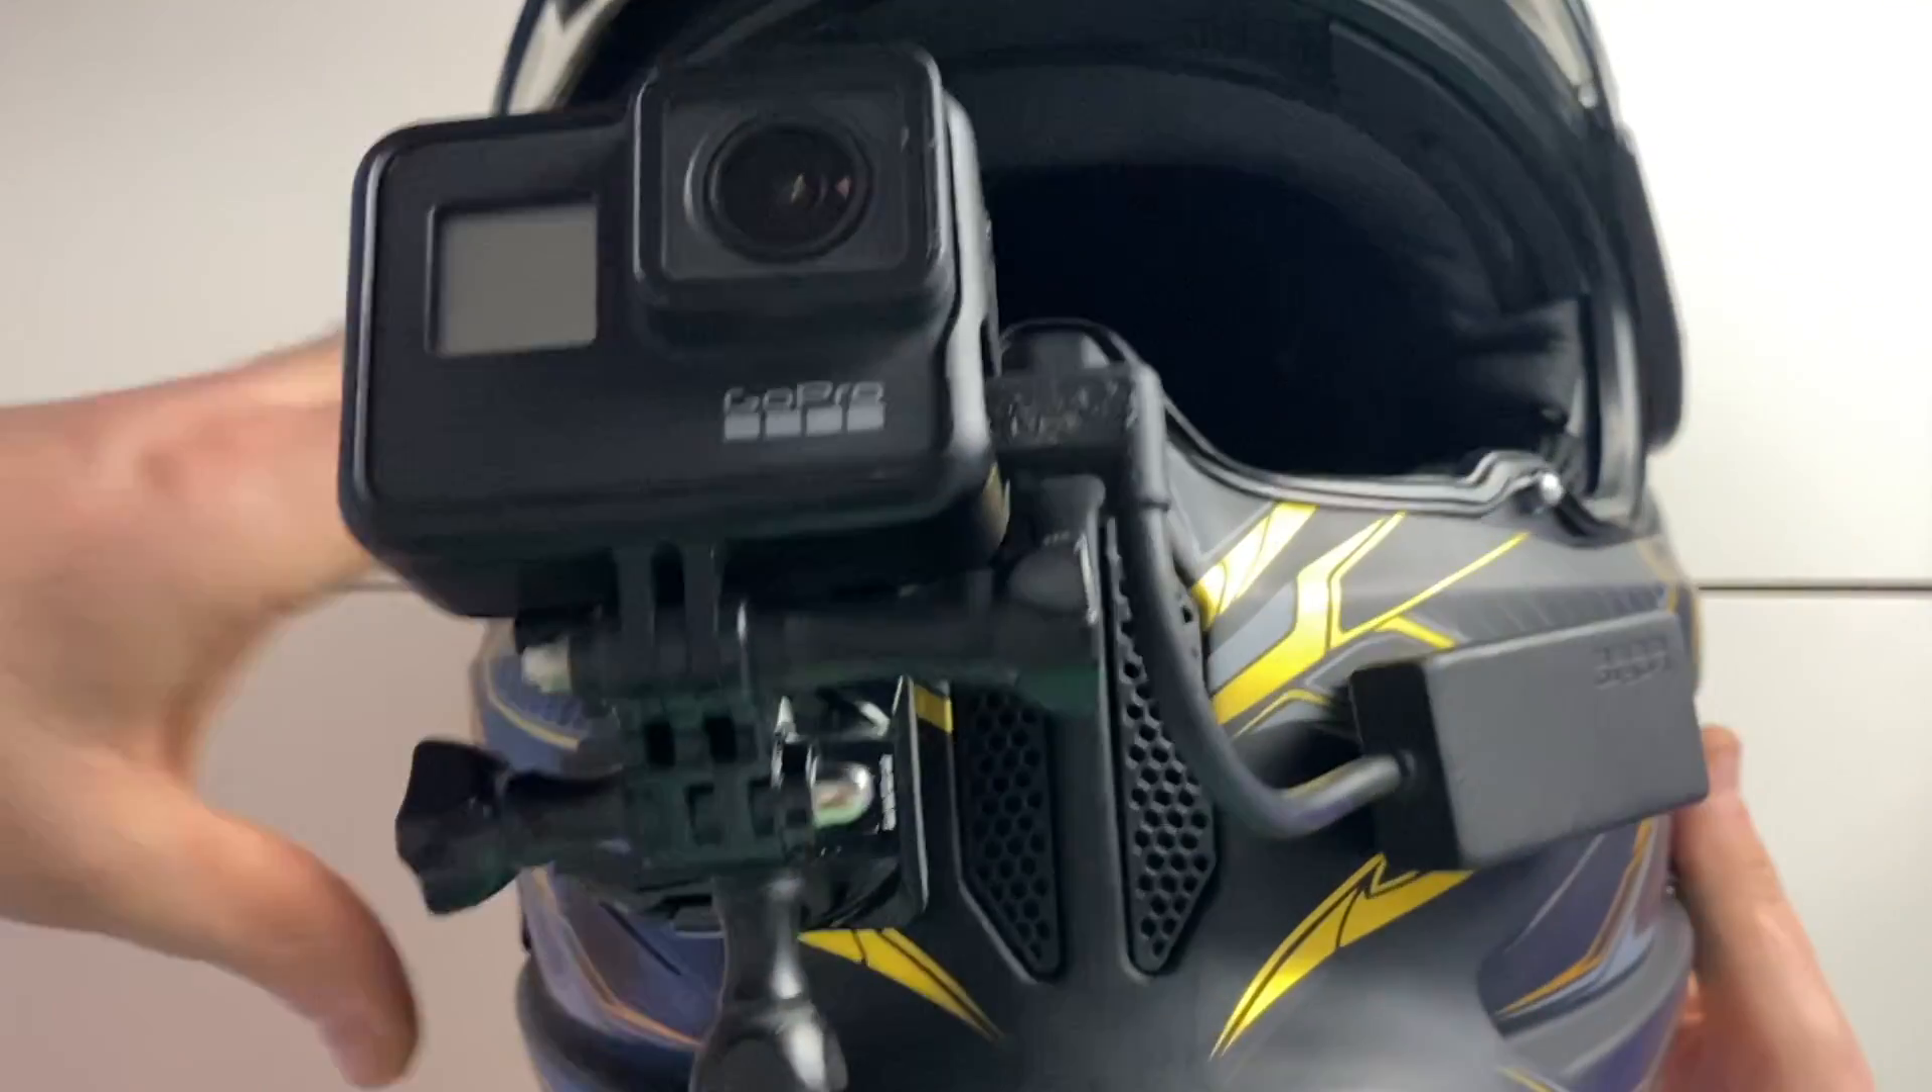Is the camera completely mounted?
Yes.